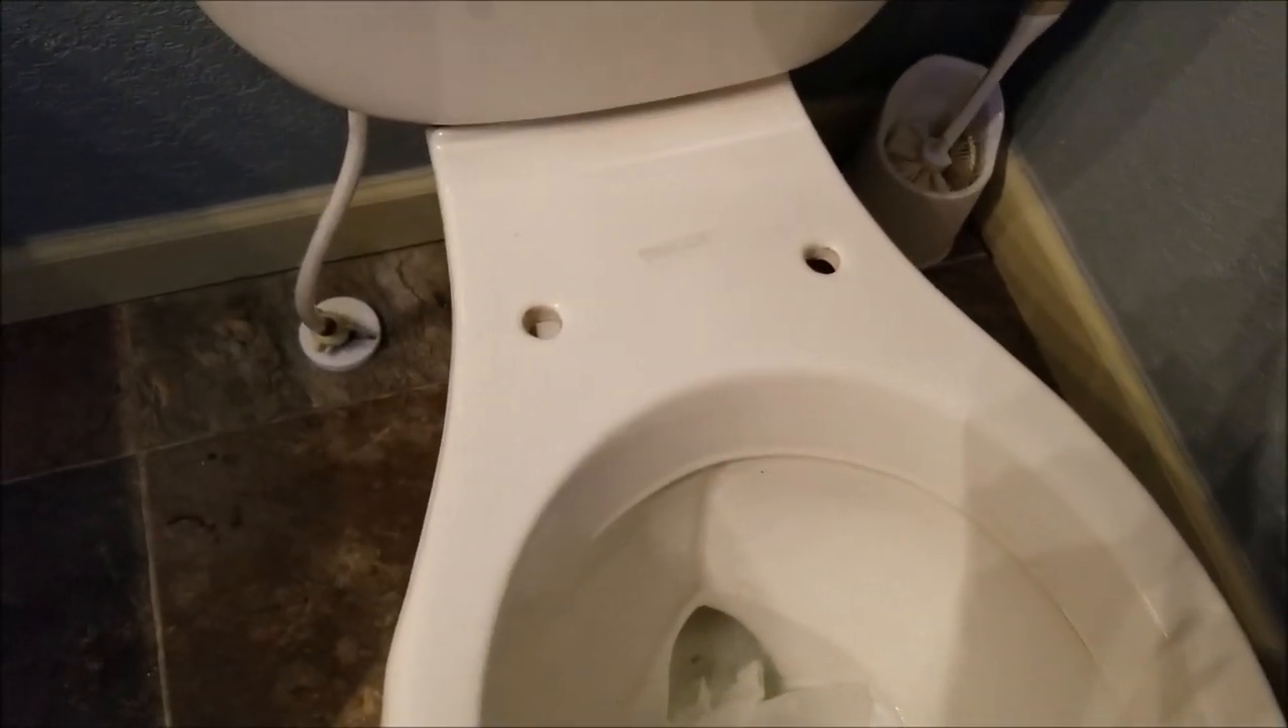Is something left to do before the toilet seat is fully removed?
No.